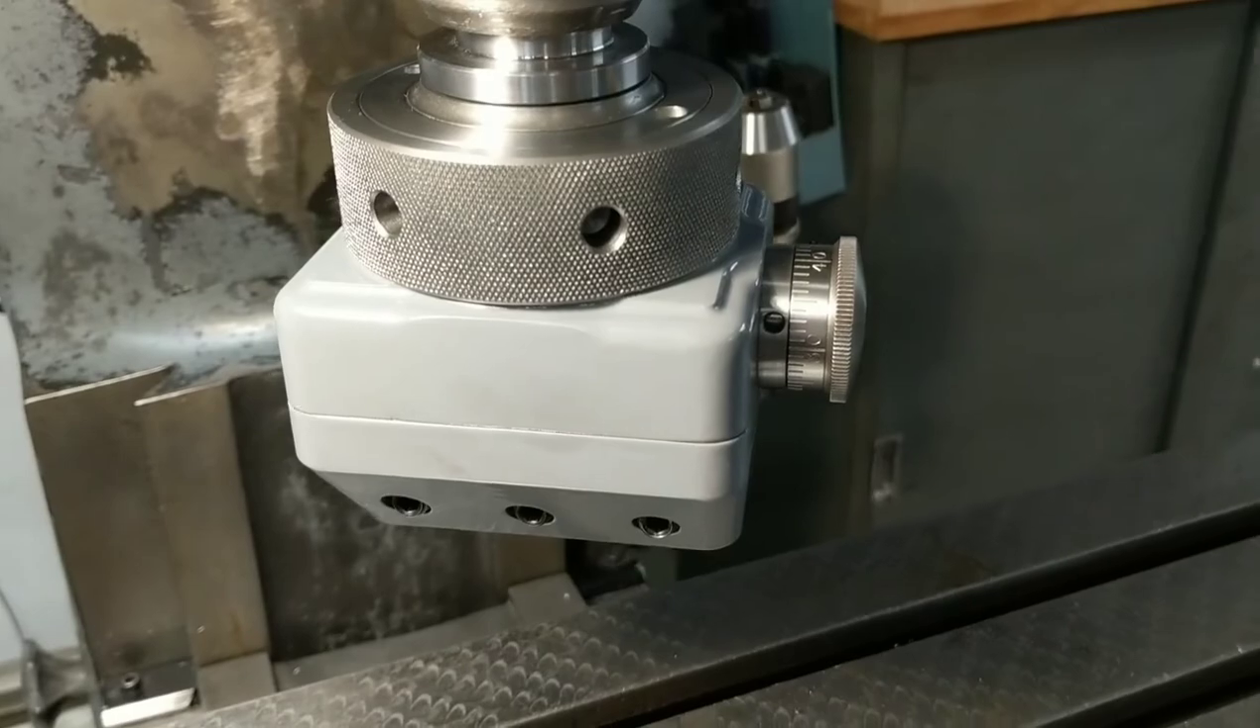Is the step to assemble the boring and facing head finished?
Yes.